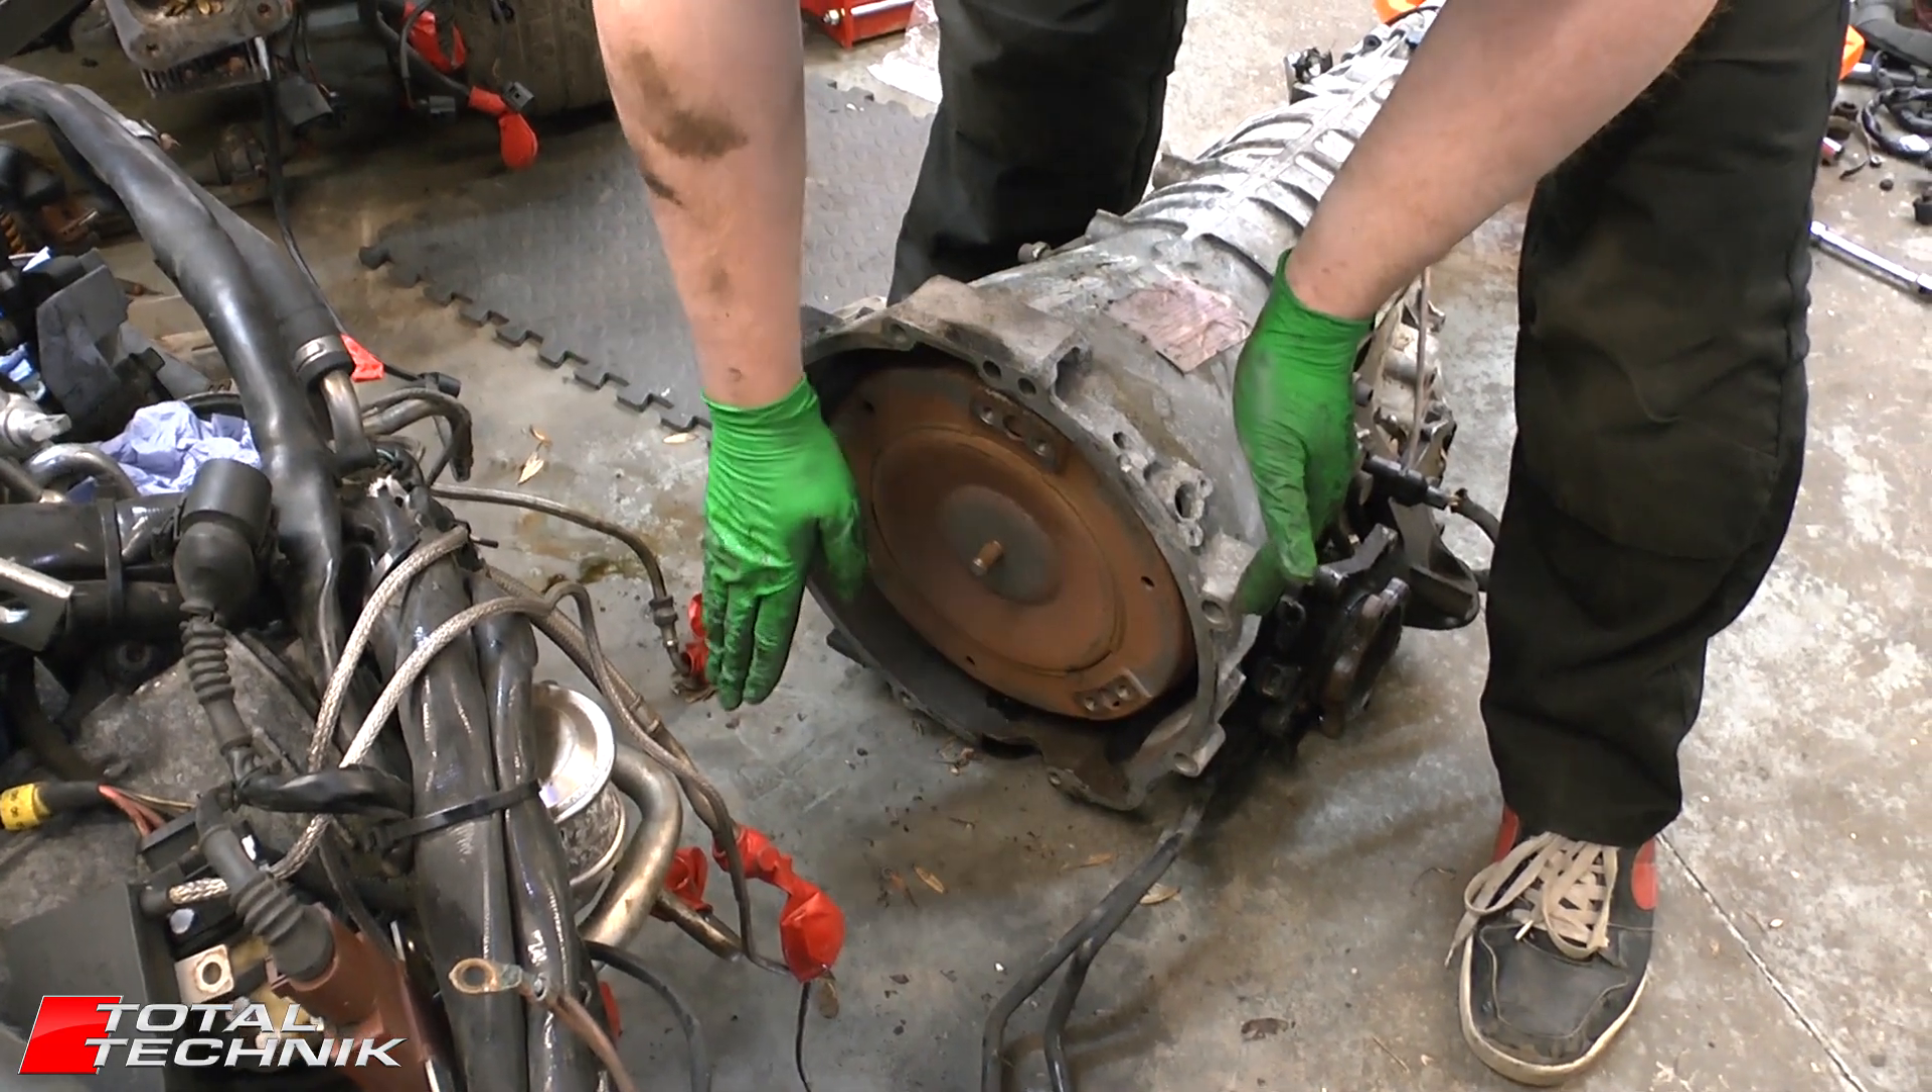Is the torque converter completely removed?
No.